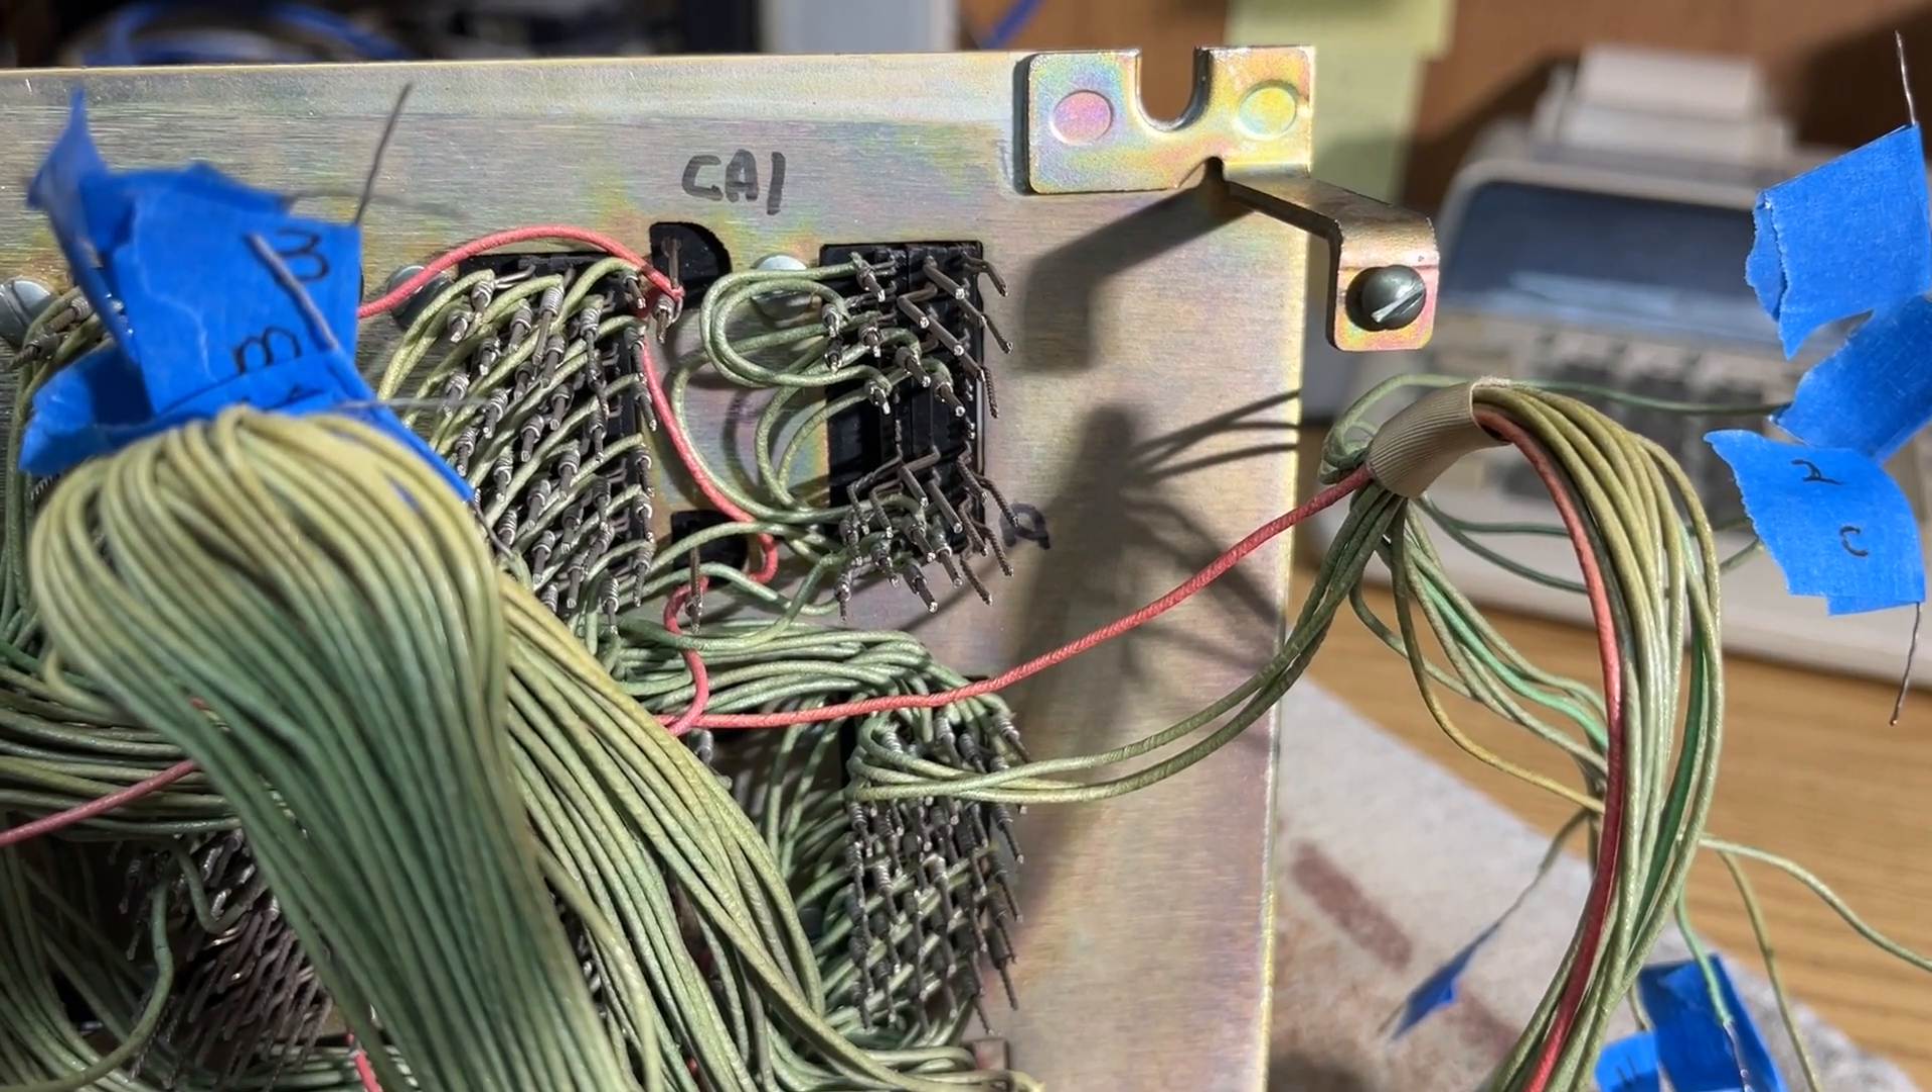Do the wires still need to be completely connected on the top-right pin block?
Yes.